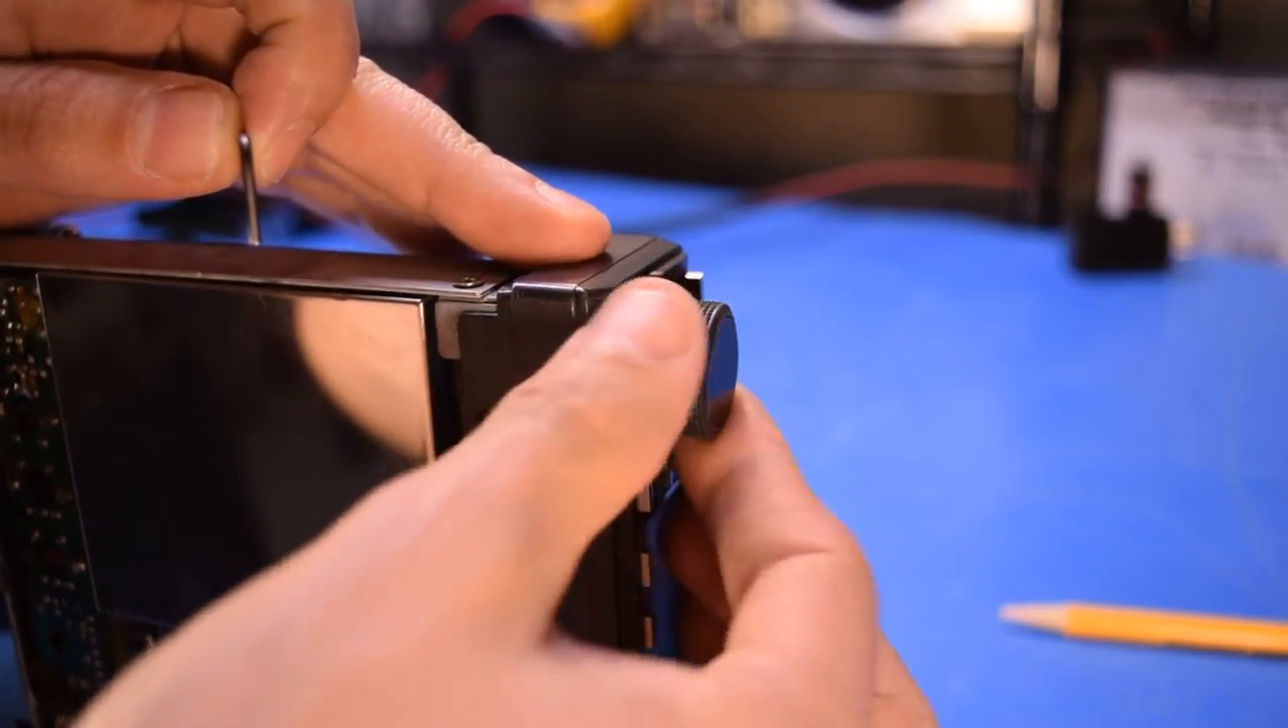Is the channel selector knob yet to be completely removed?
Yes.